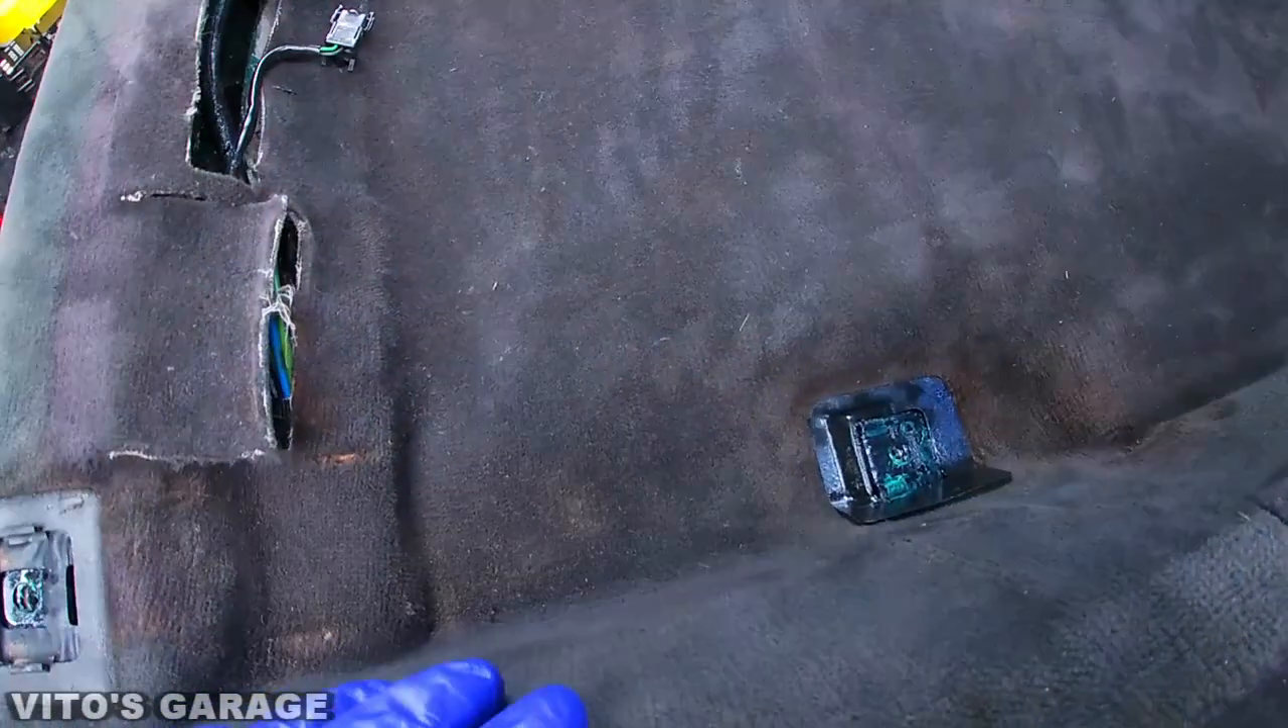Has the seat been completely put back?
No.